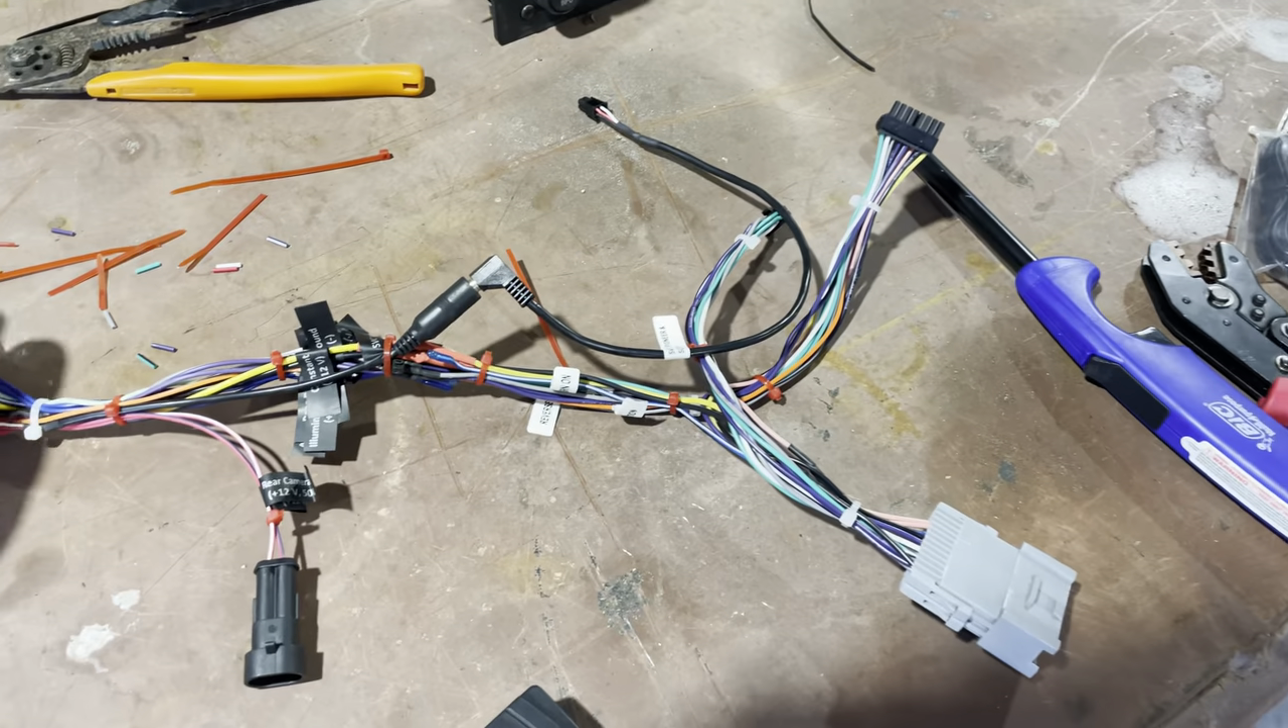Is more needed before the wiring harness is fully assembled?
No.